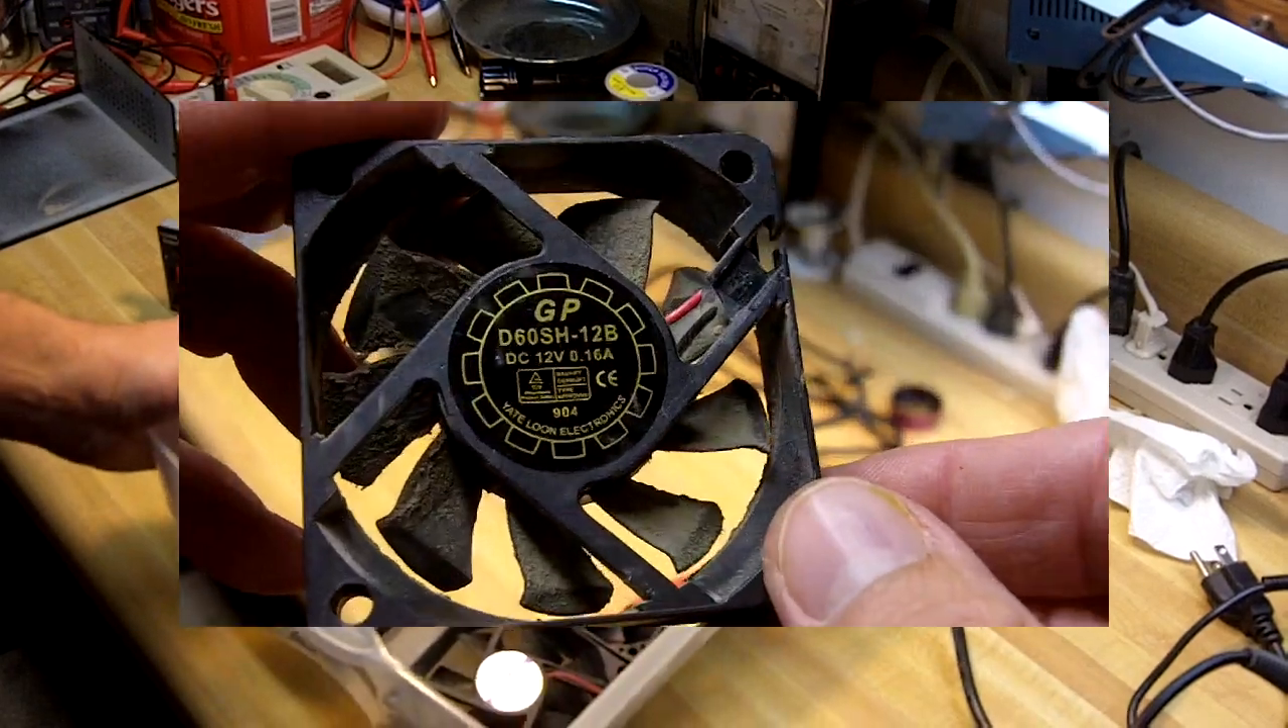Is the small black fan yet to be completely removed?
No.